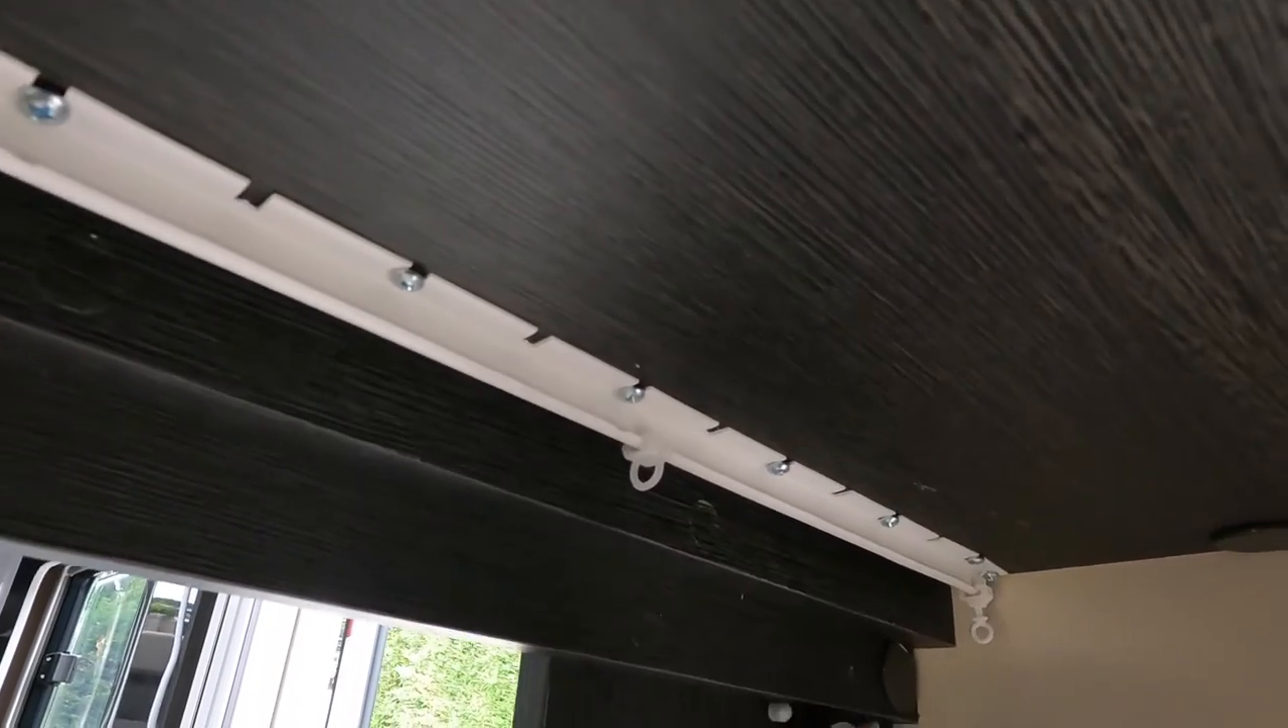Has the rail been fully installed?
Yes.